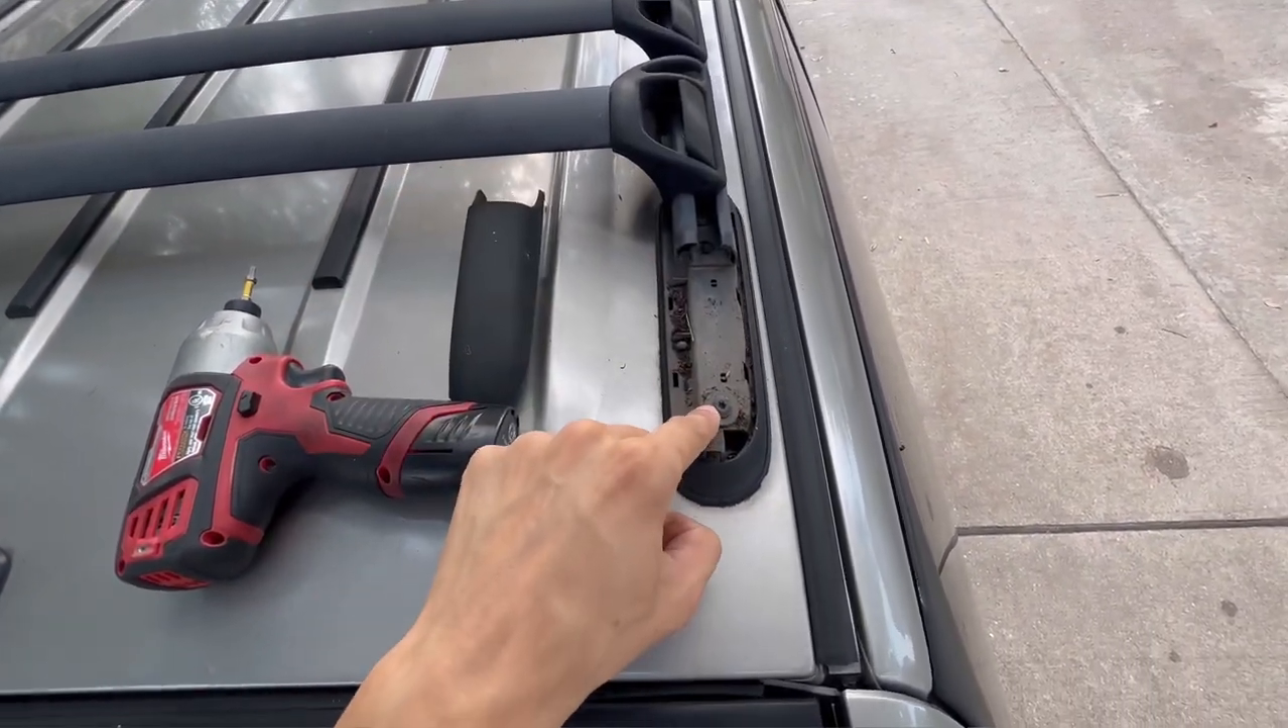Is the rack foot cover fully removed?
Yes.